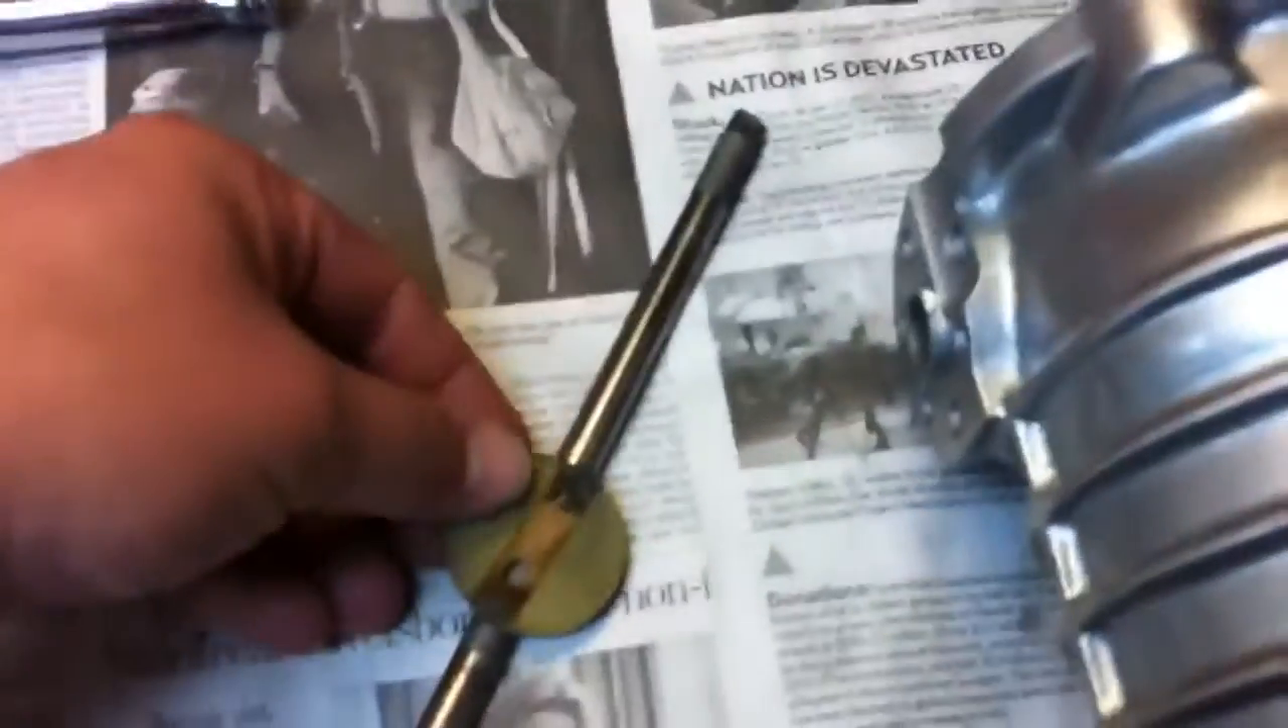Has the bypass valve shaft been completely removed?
Yes.